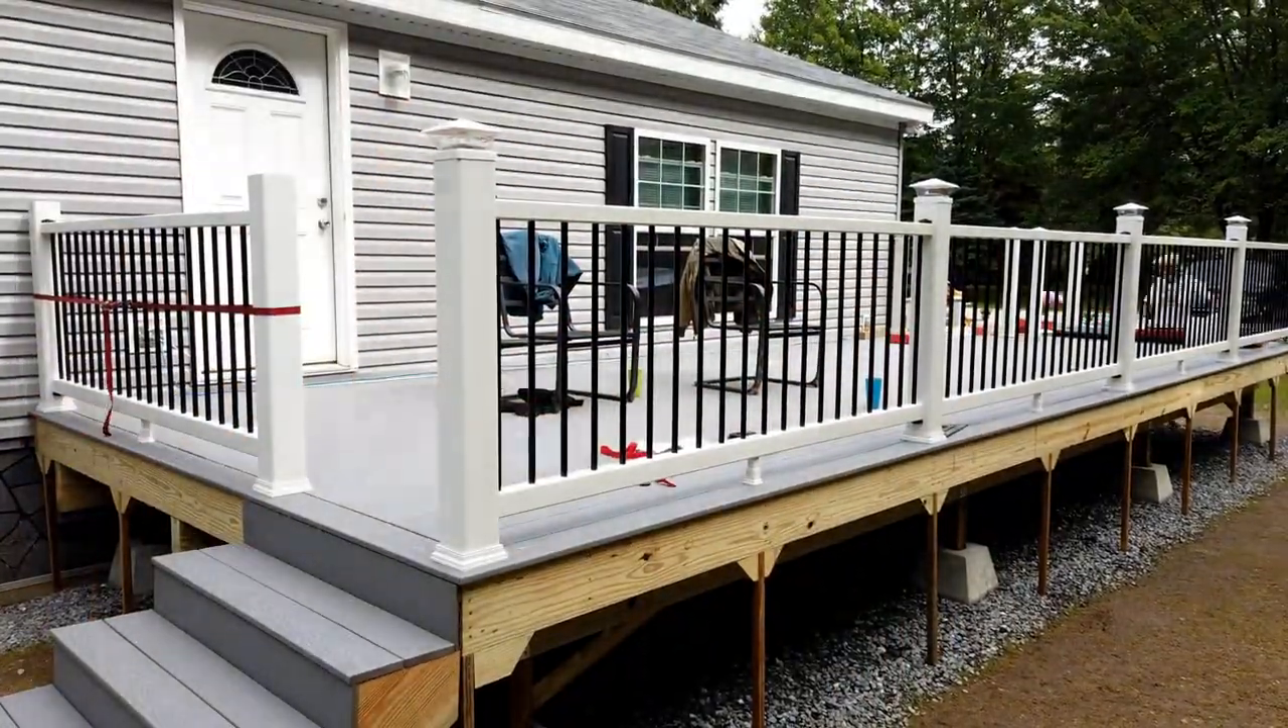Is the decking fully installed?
Yes.